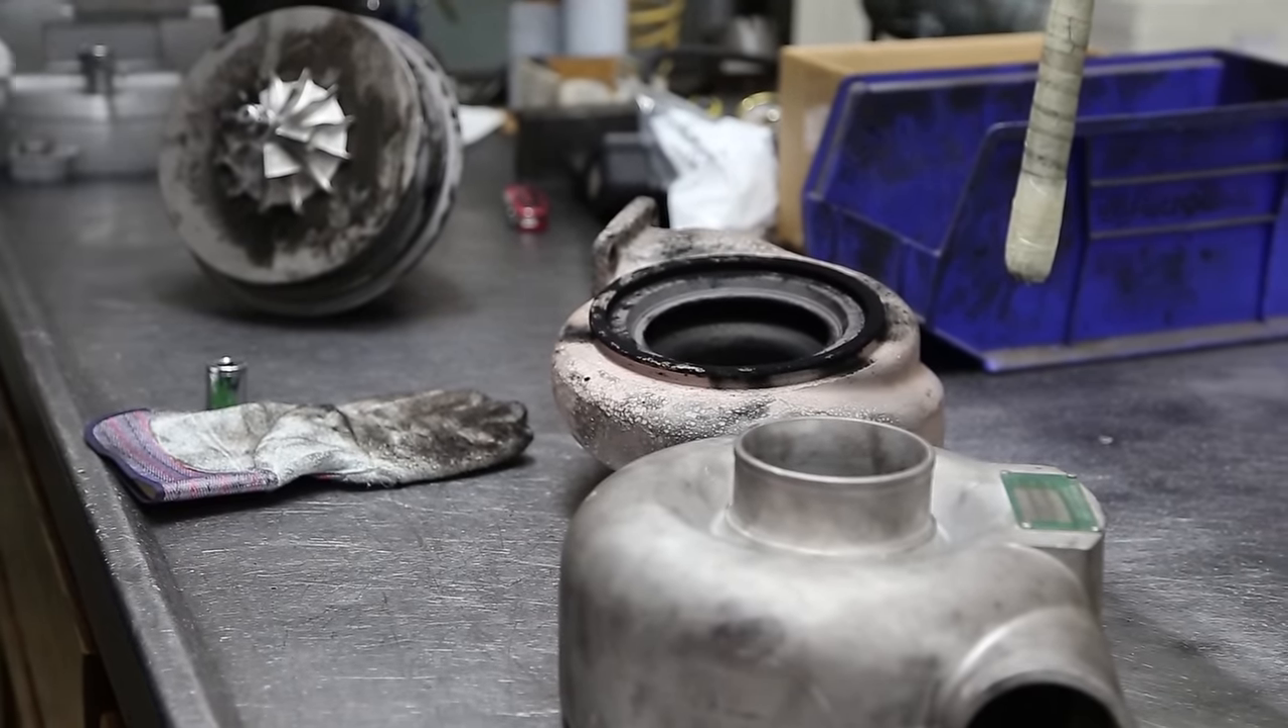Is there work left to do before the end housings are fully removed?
No.